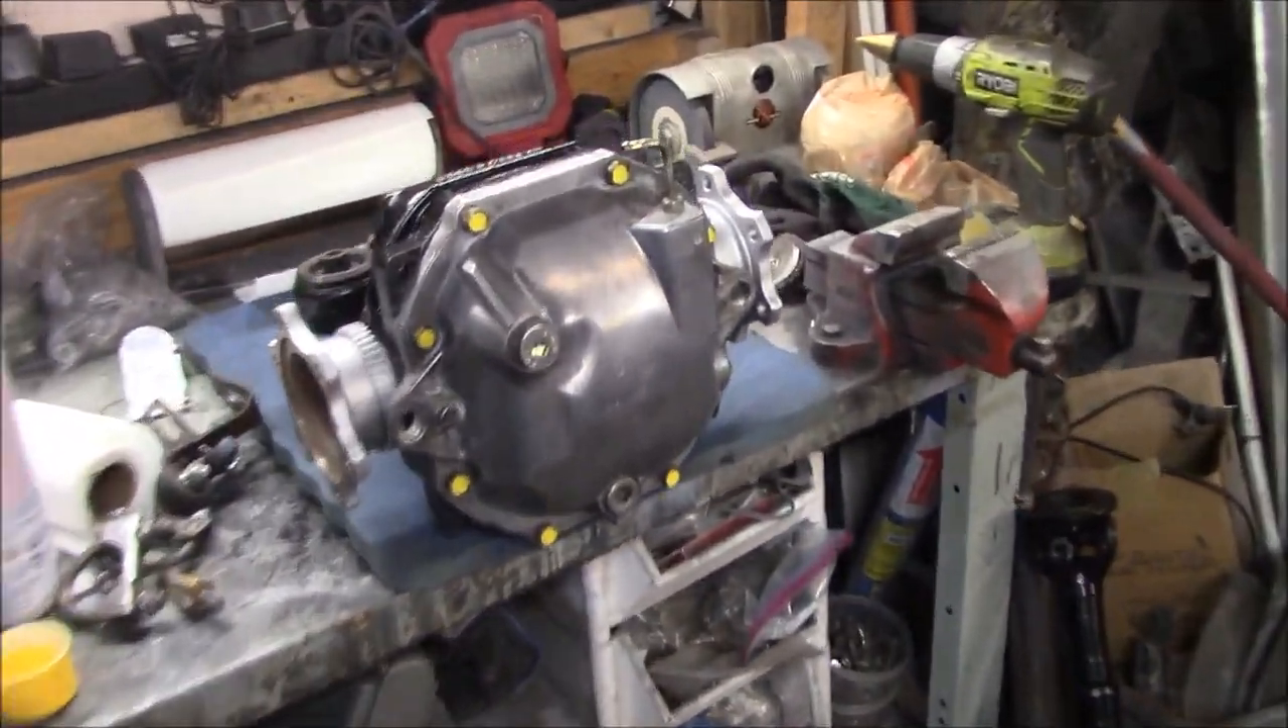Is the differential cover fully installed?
Yes.